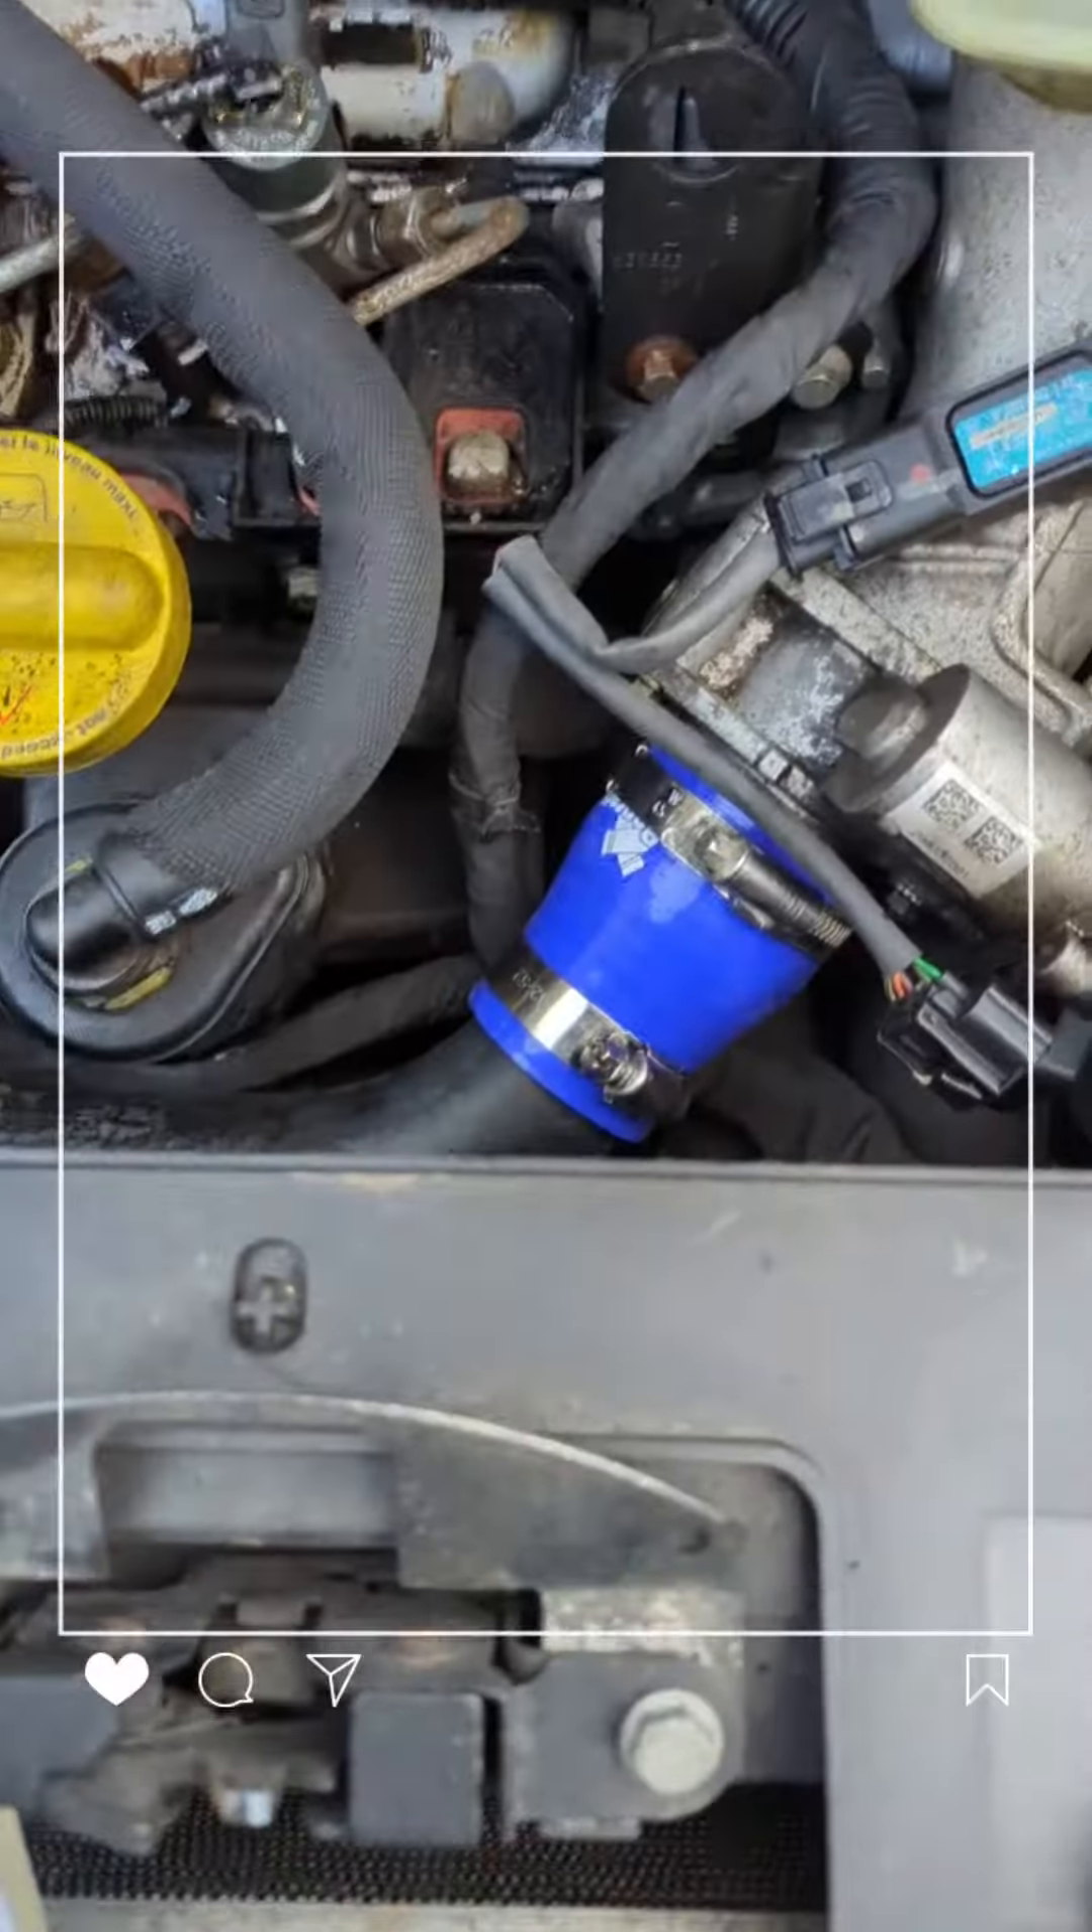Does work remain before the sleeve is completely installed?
No.